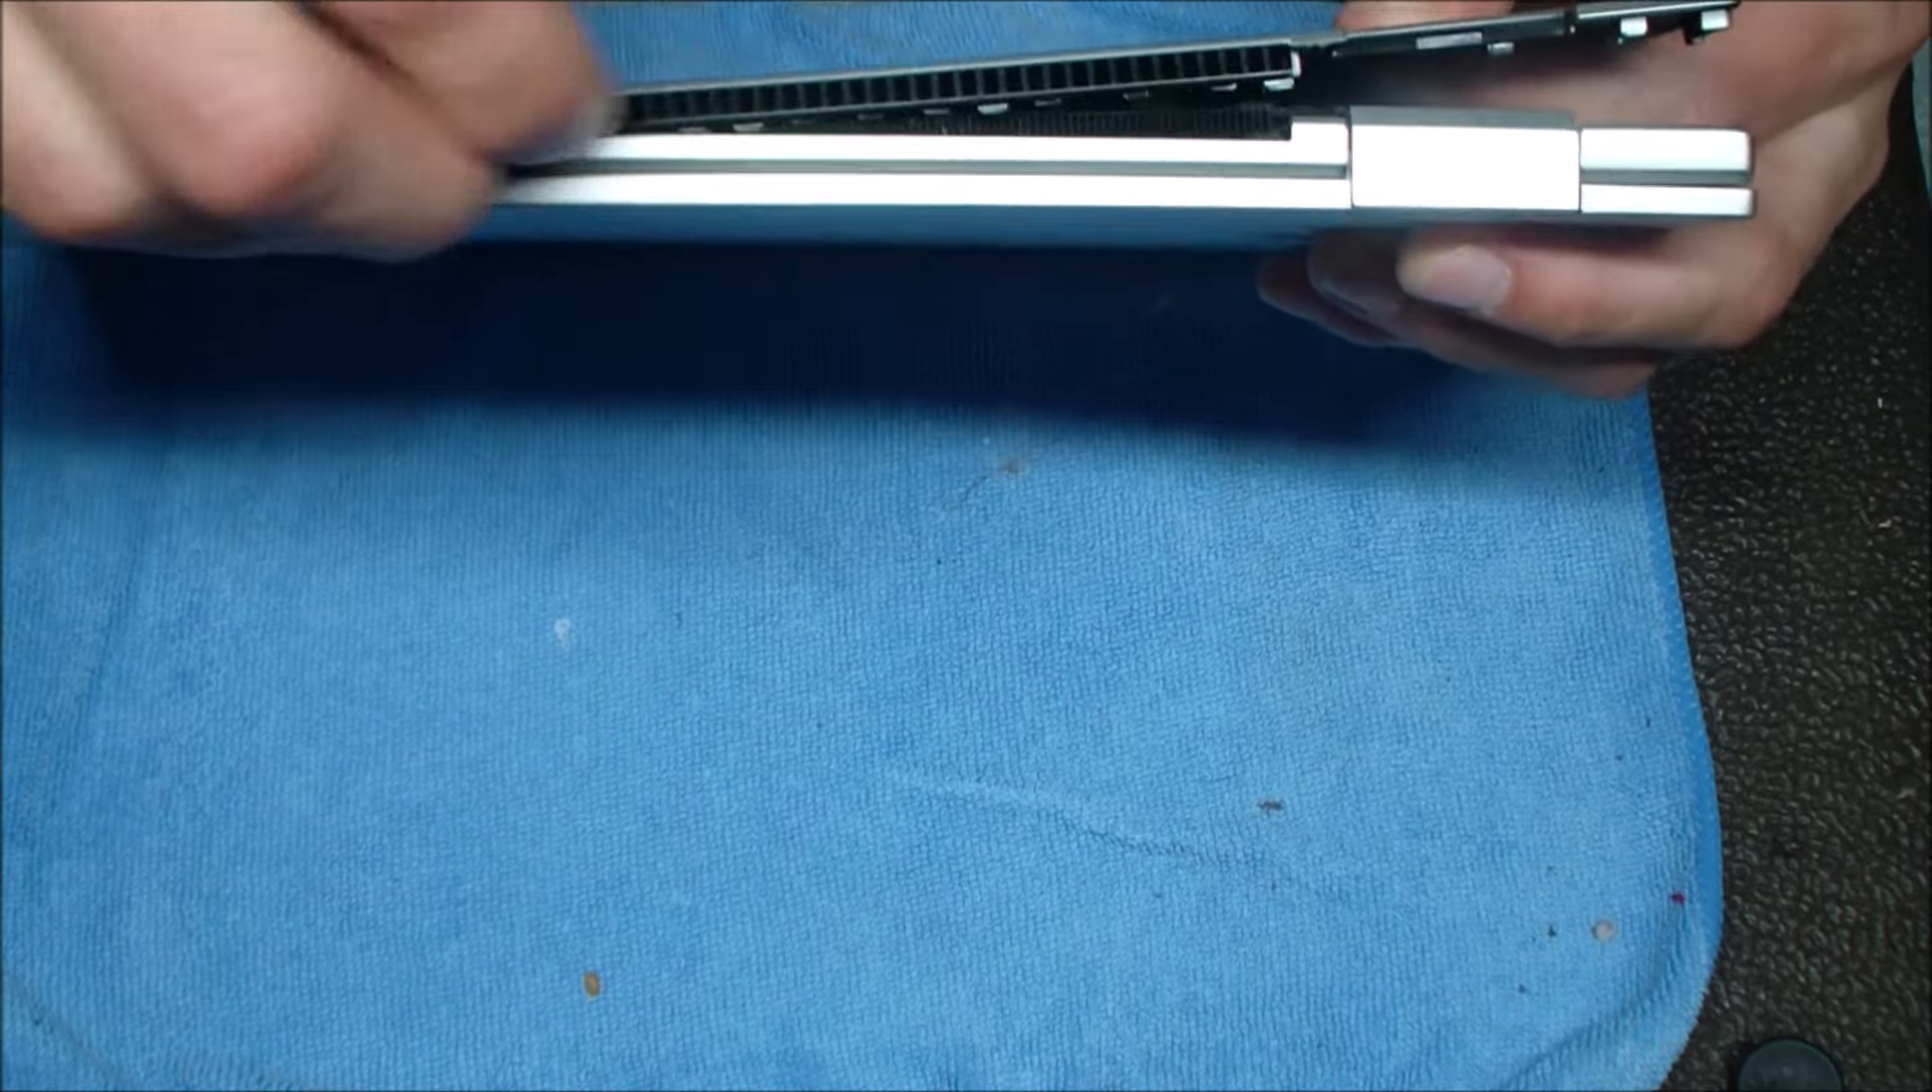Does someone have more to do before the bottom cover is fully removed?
Yes.